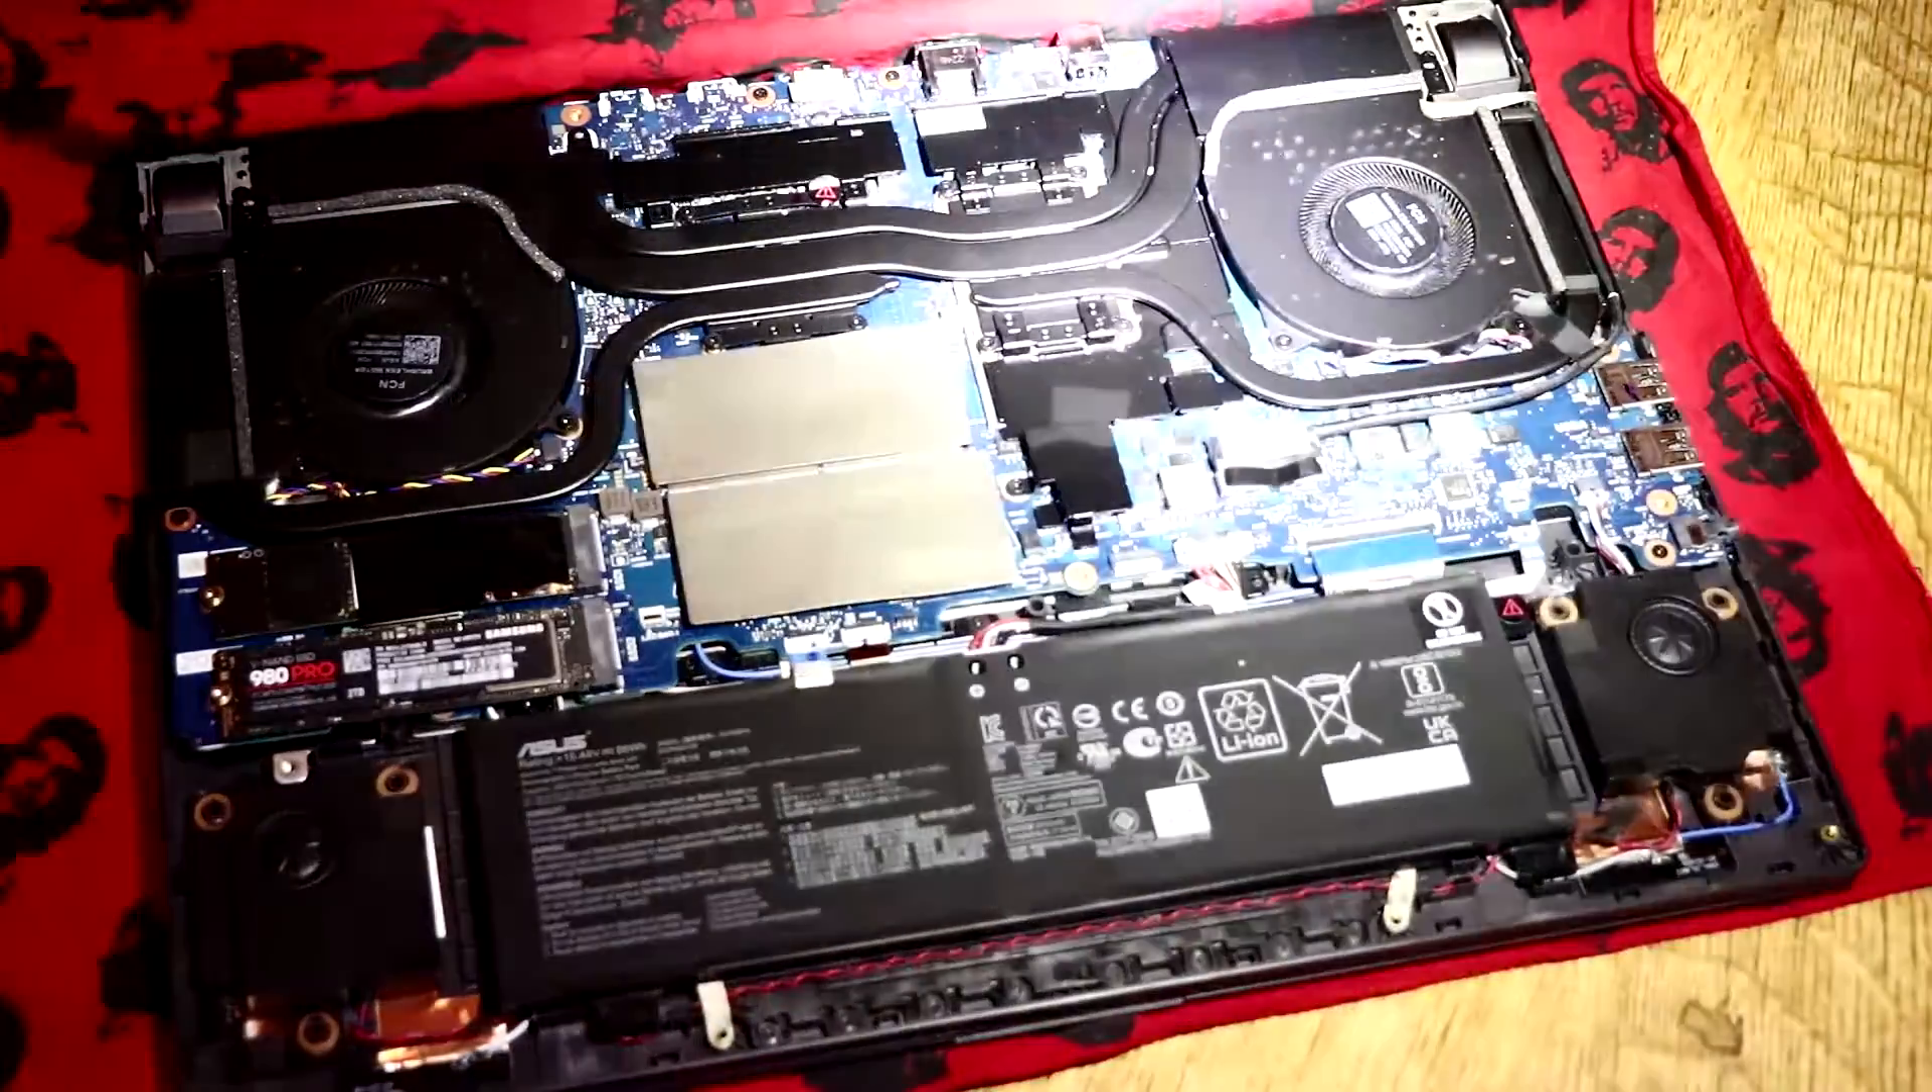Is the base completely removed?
Yes.